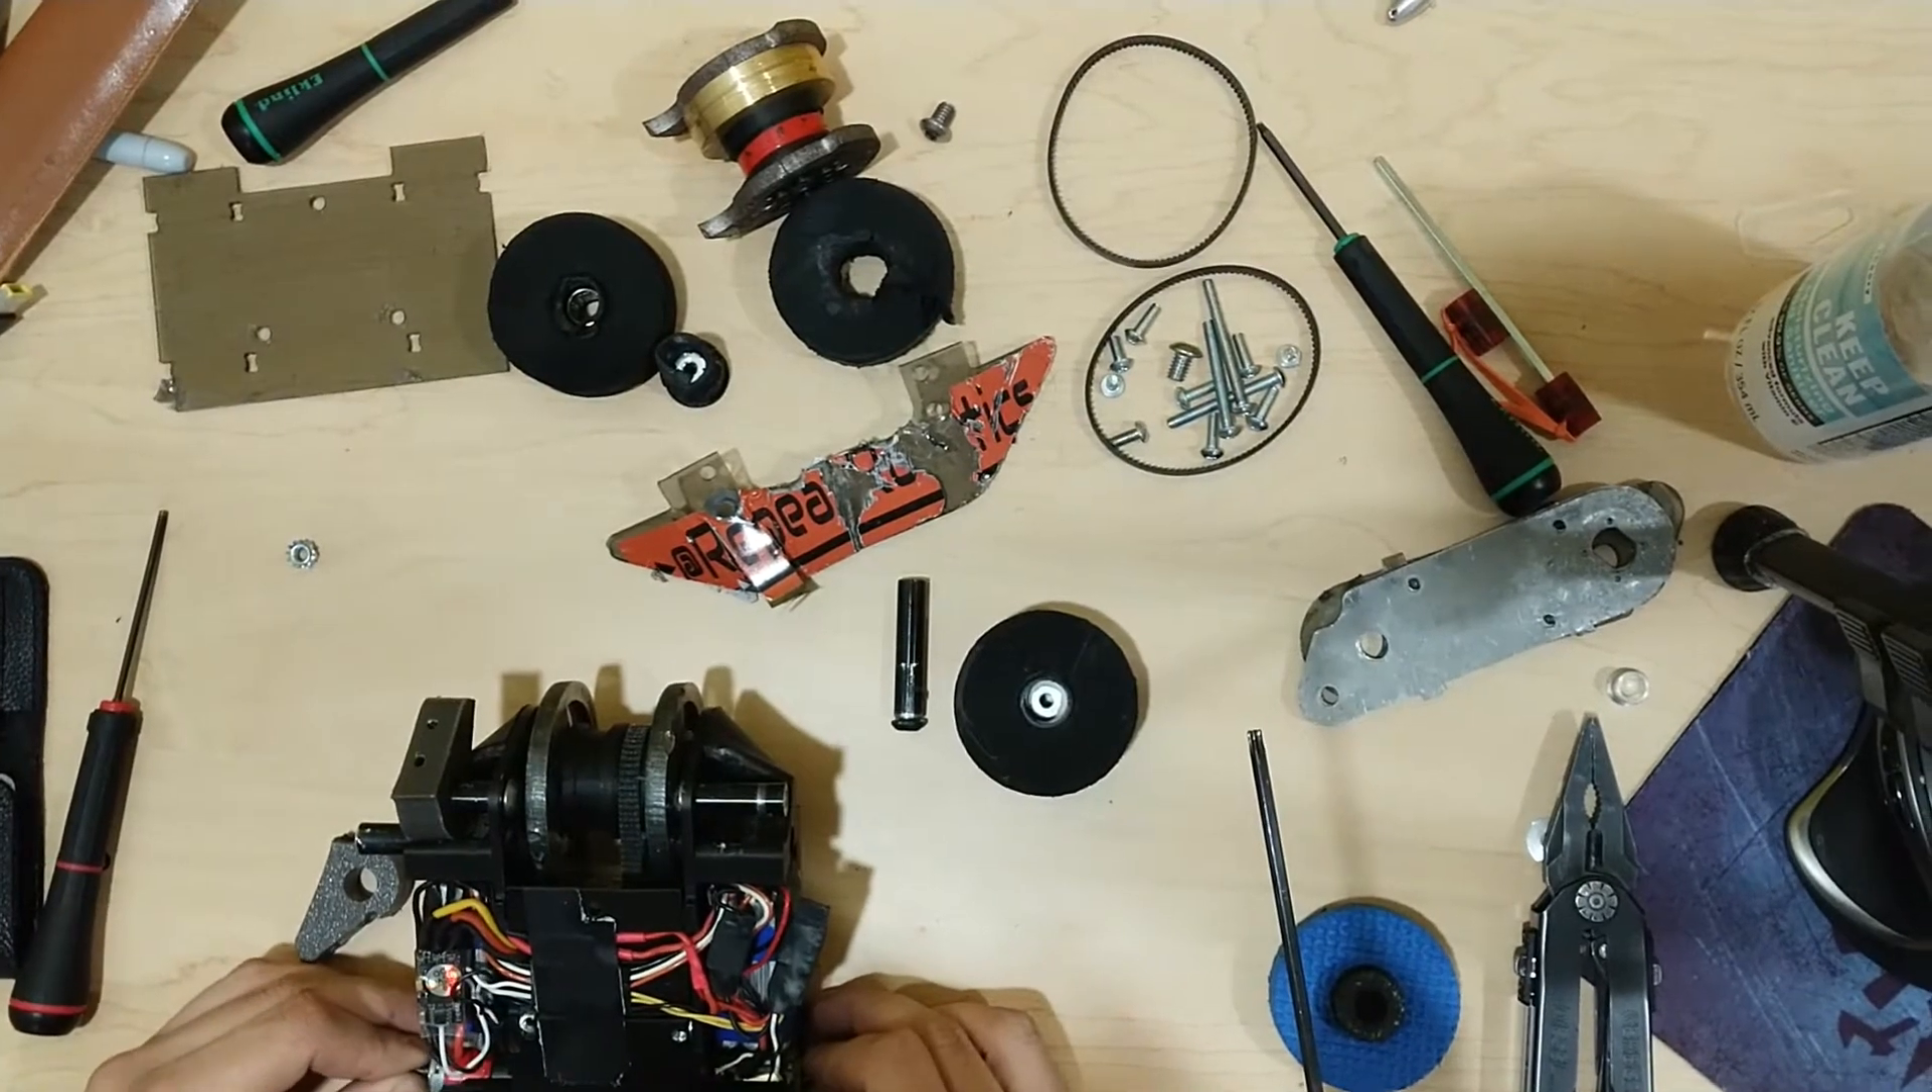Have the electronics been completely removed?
No.